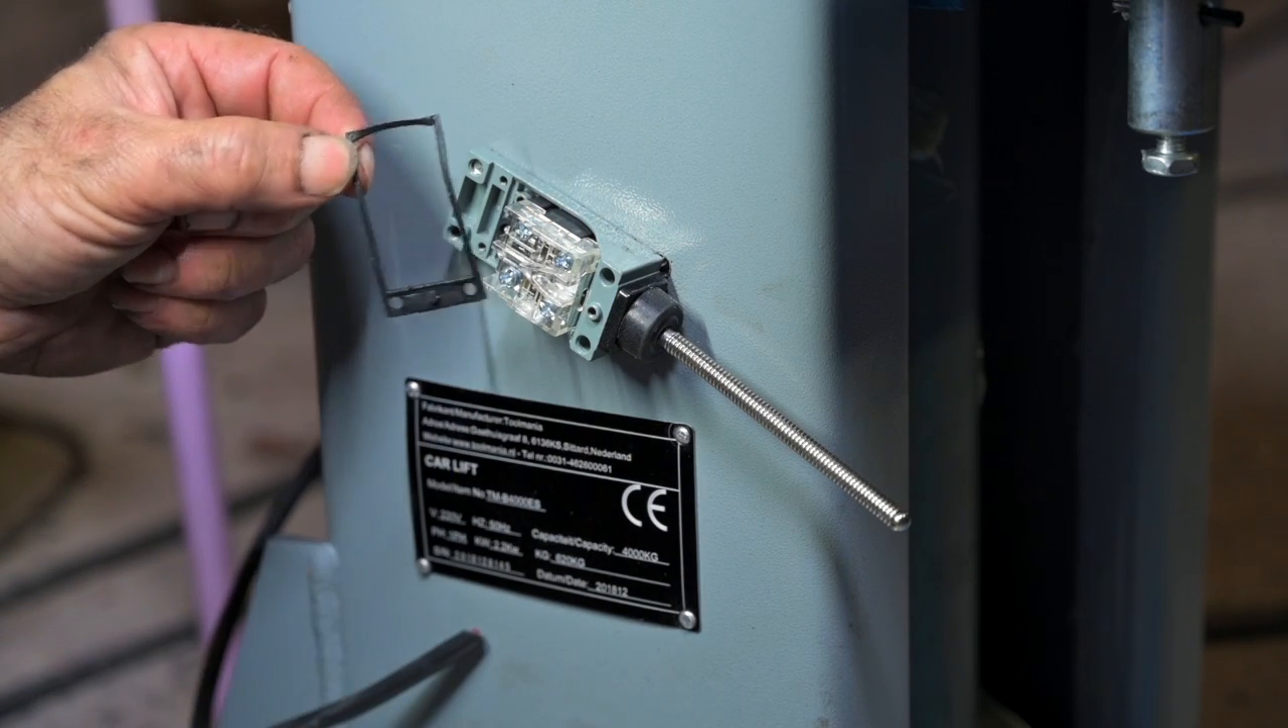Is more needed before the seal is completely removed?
No.